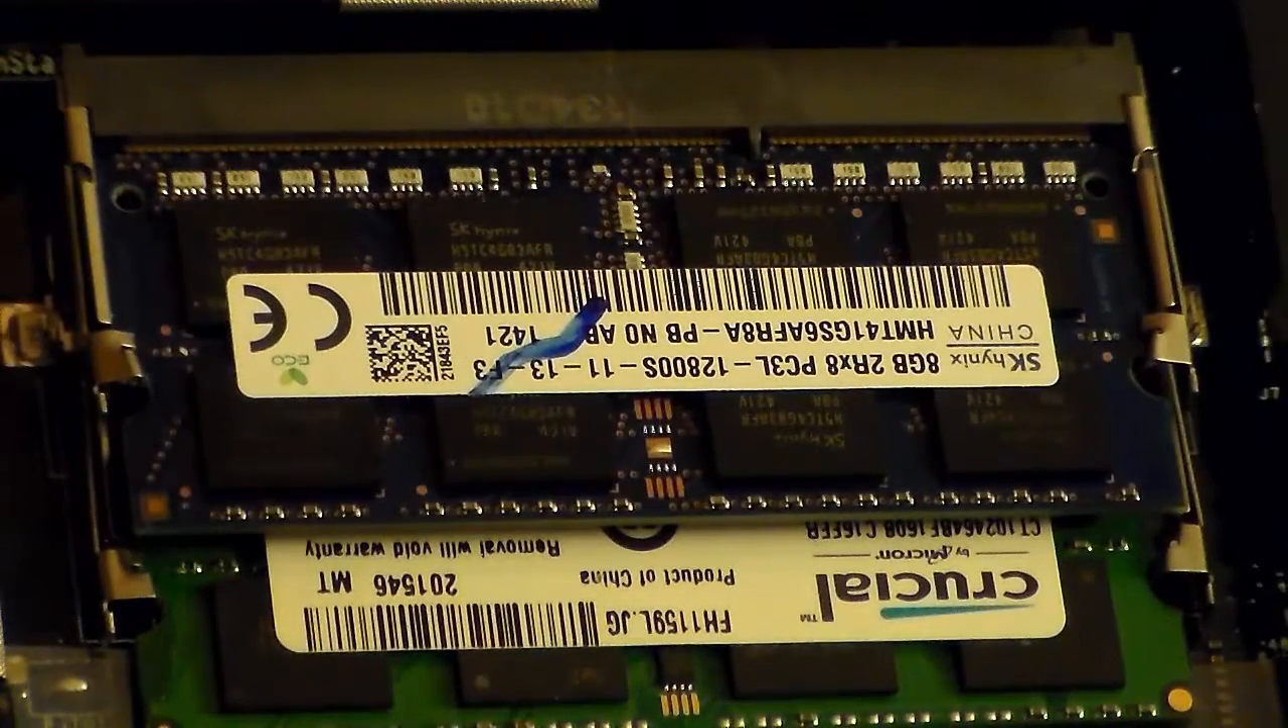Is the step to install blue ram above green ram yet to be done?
No.